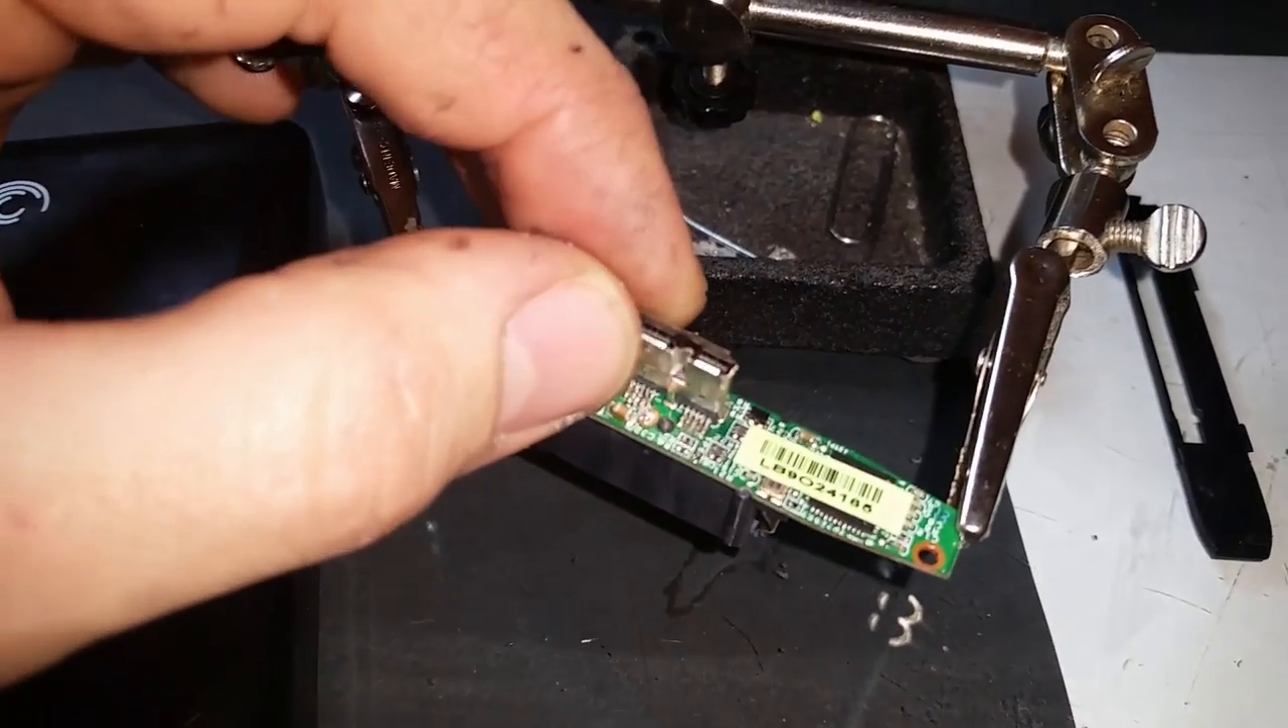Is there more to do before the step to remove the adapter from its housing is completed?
No.